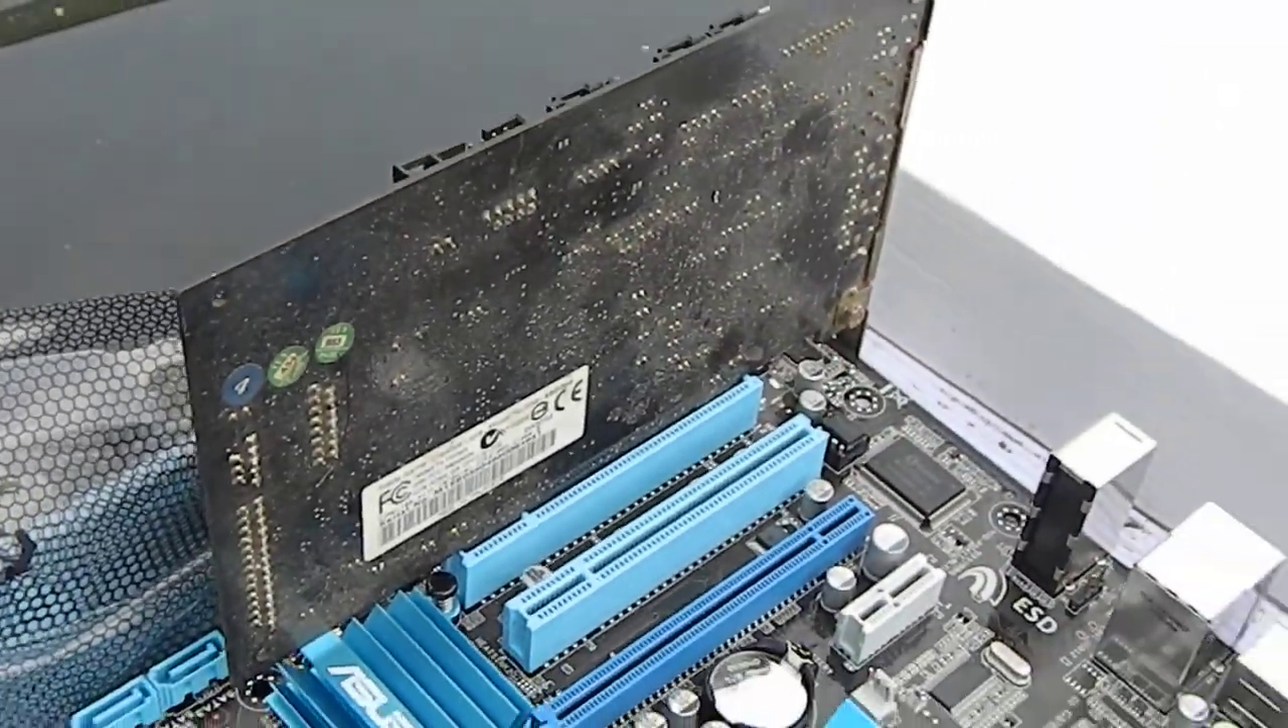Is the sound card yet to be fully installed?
No.